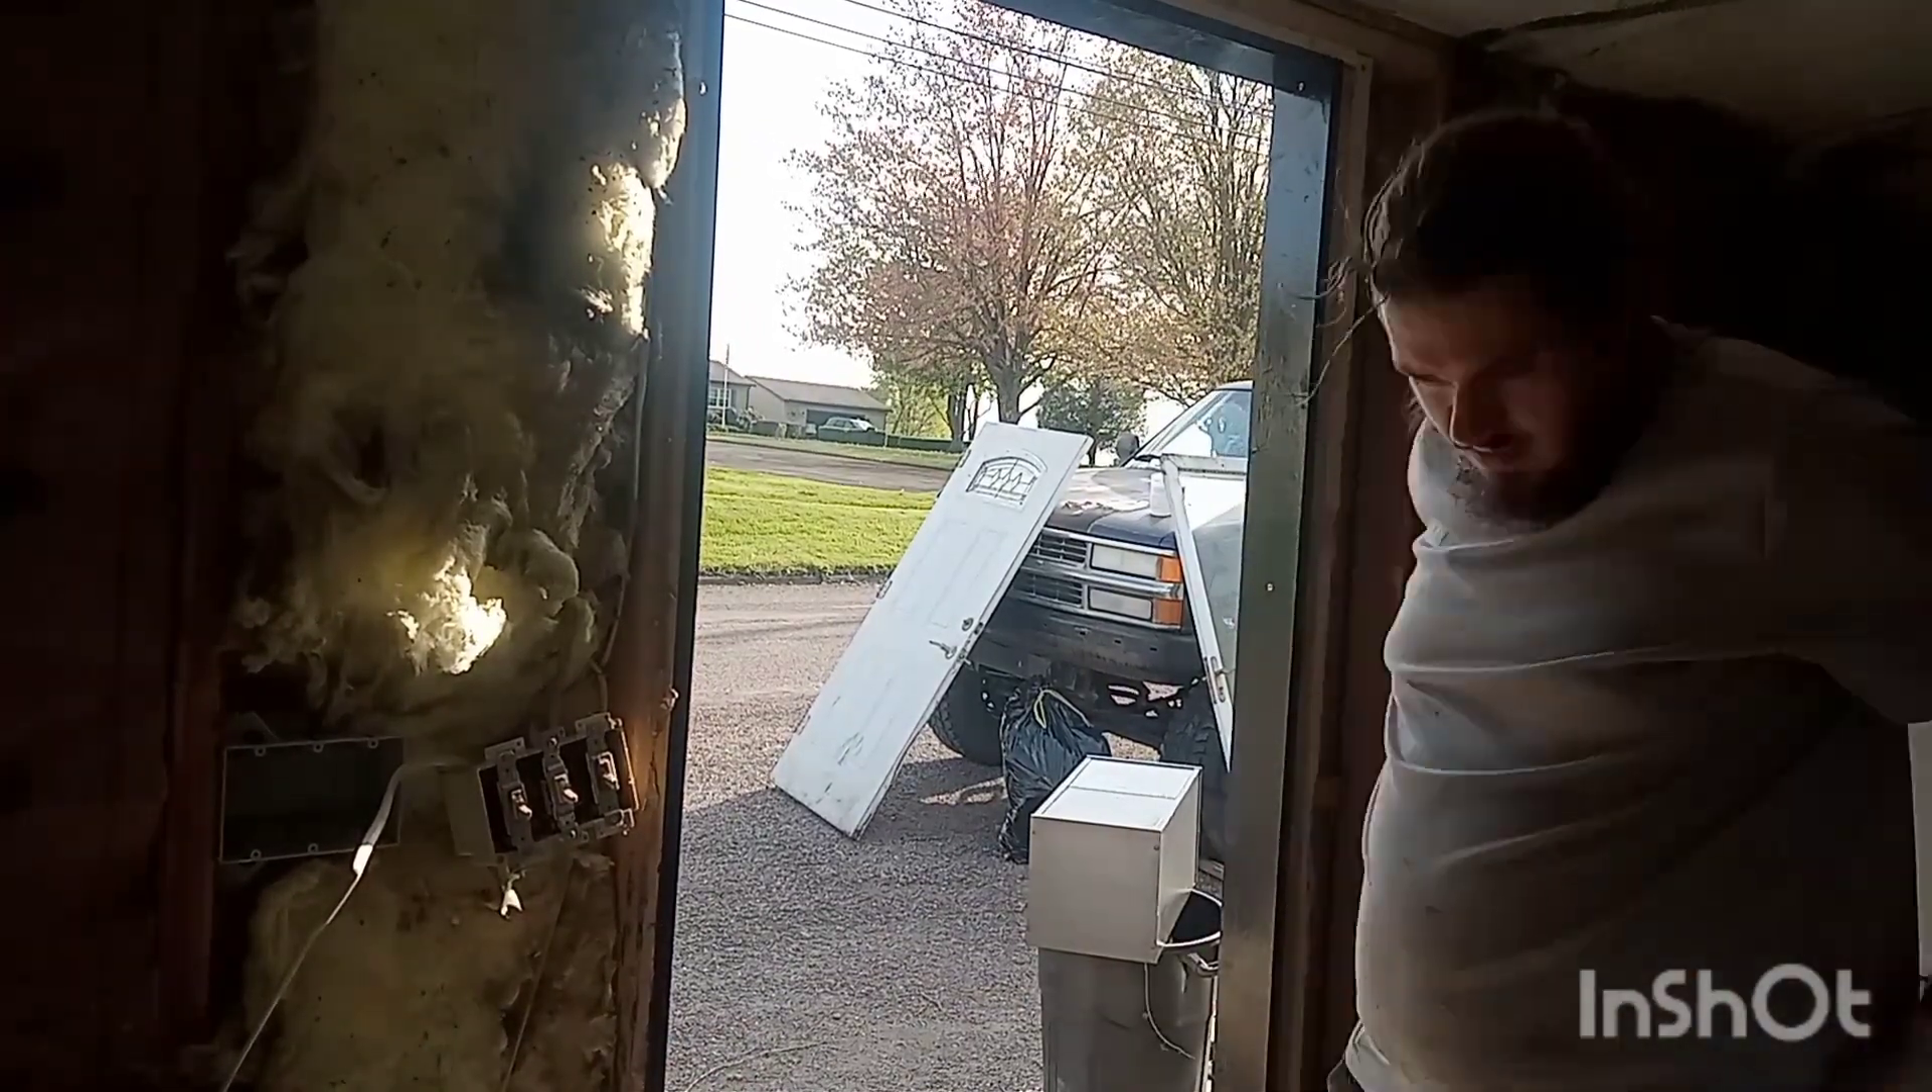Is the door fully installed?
No.